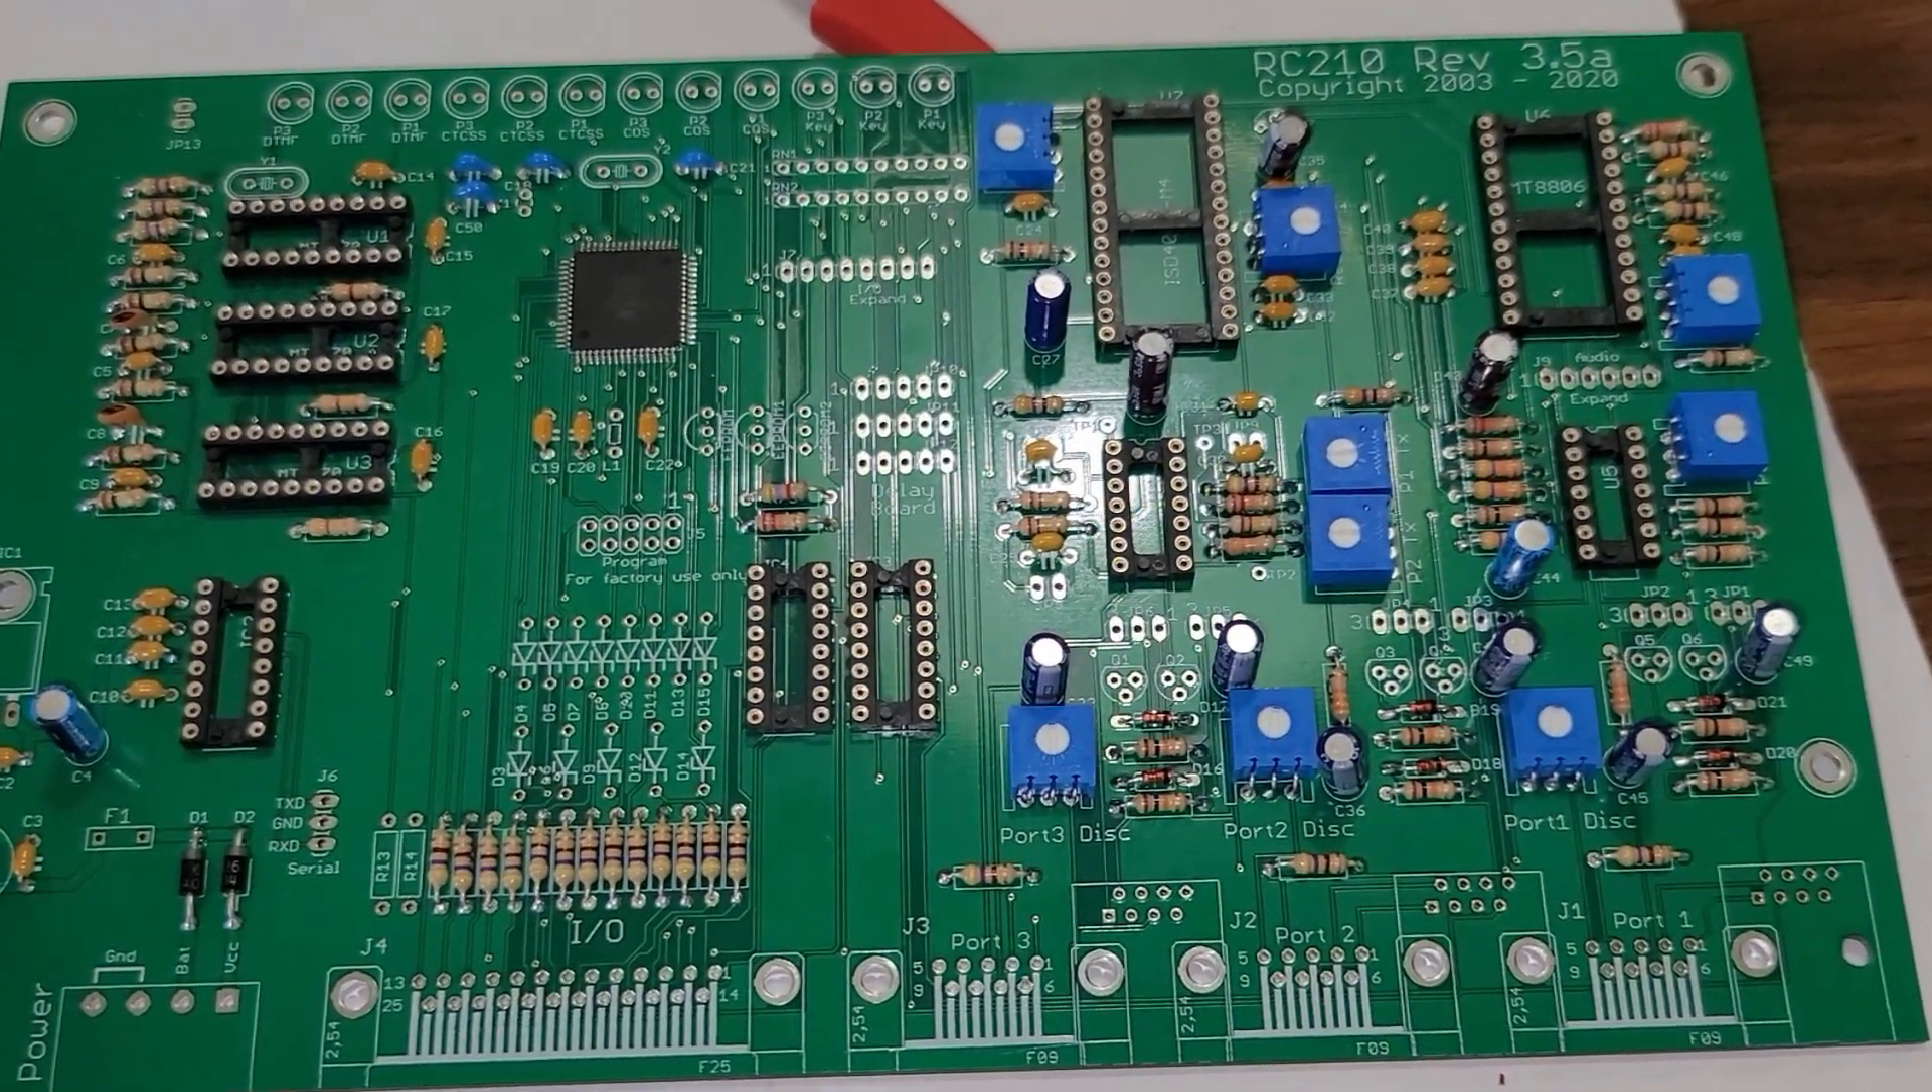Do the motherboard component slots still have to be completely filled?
Yes.